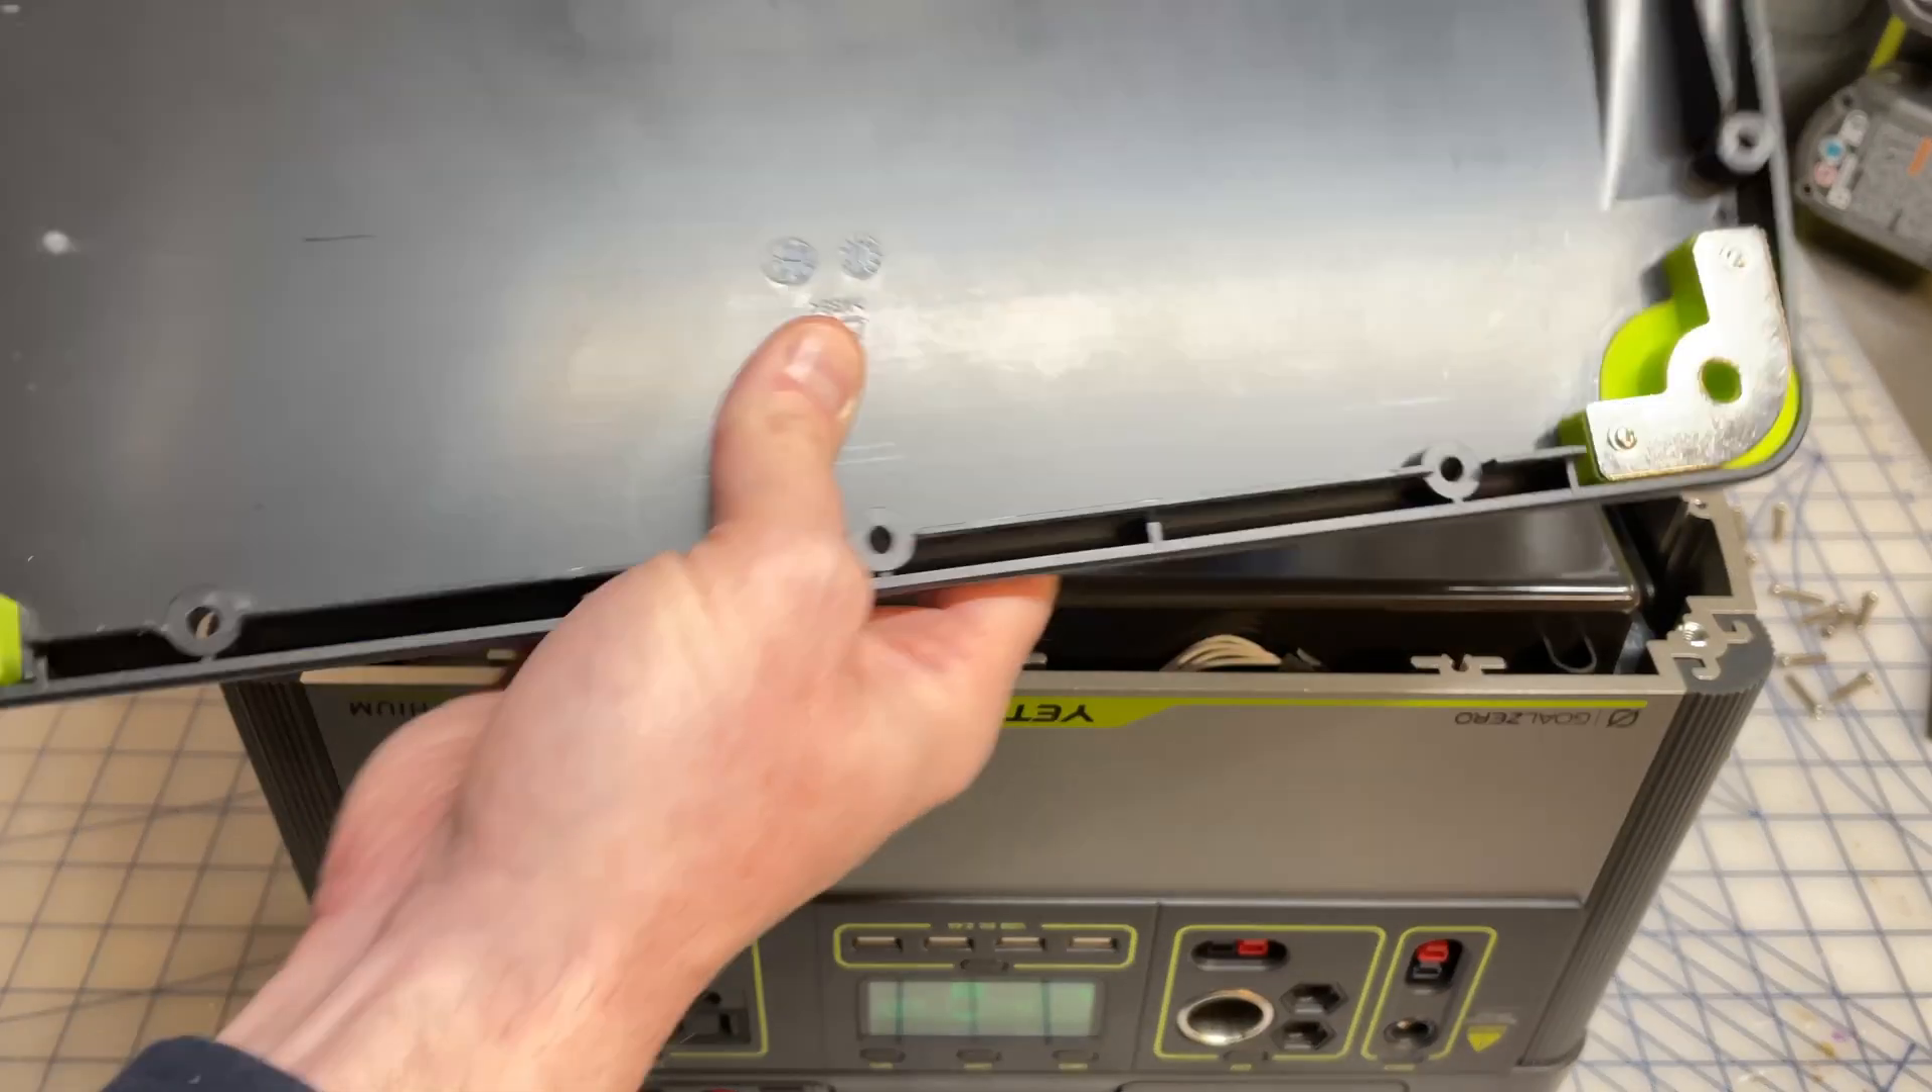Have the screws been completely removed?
Yes.